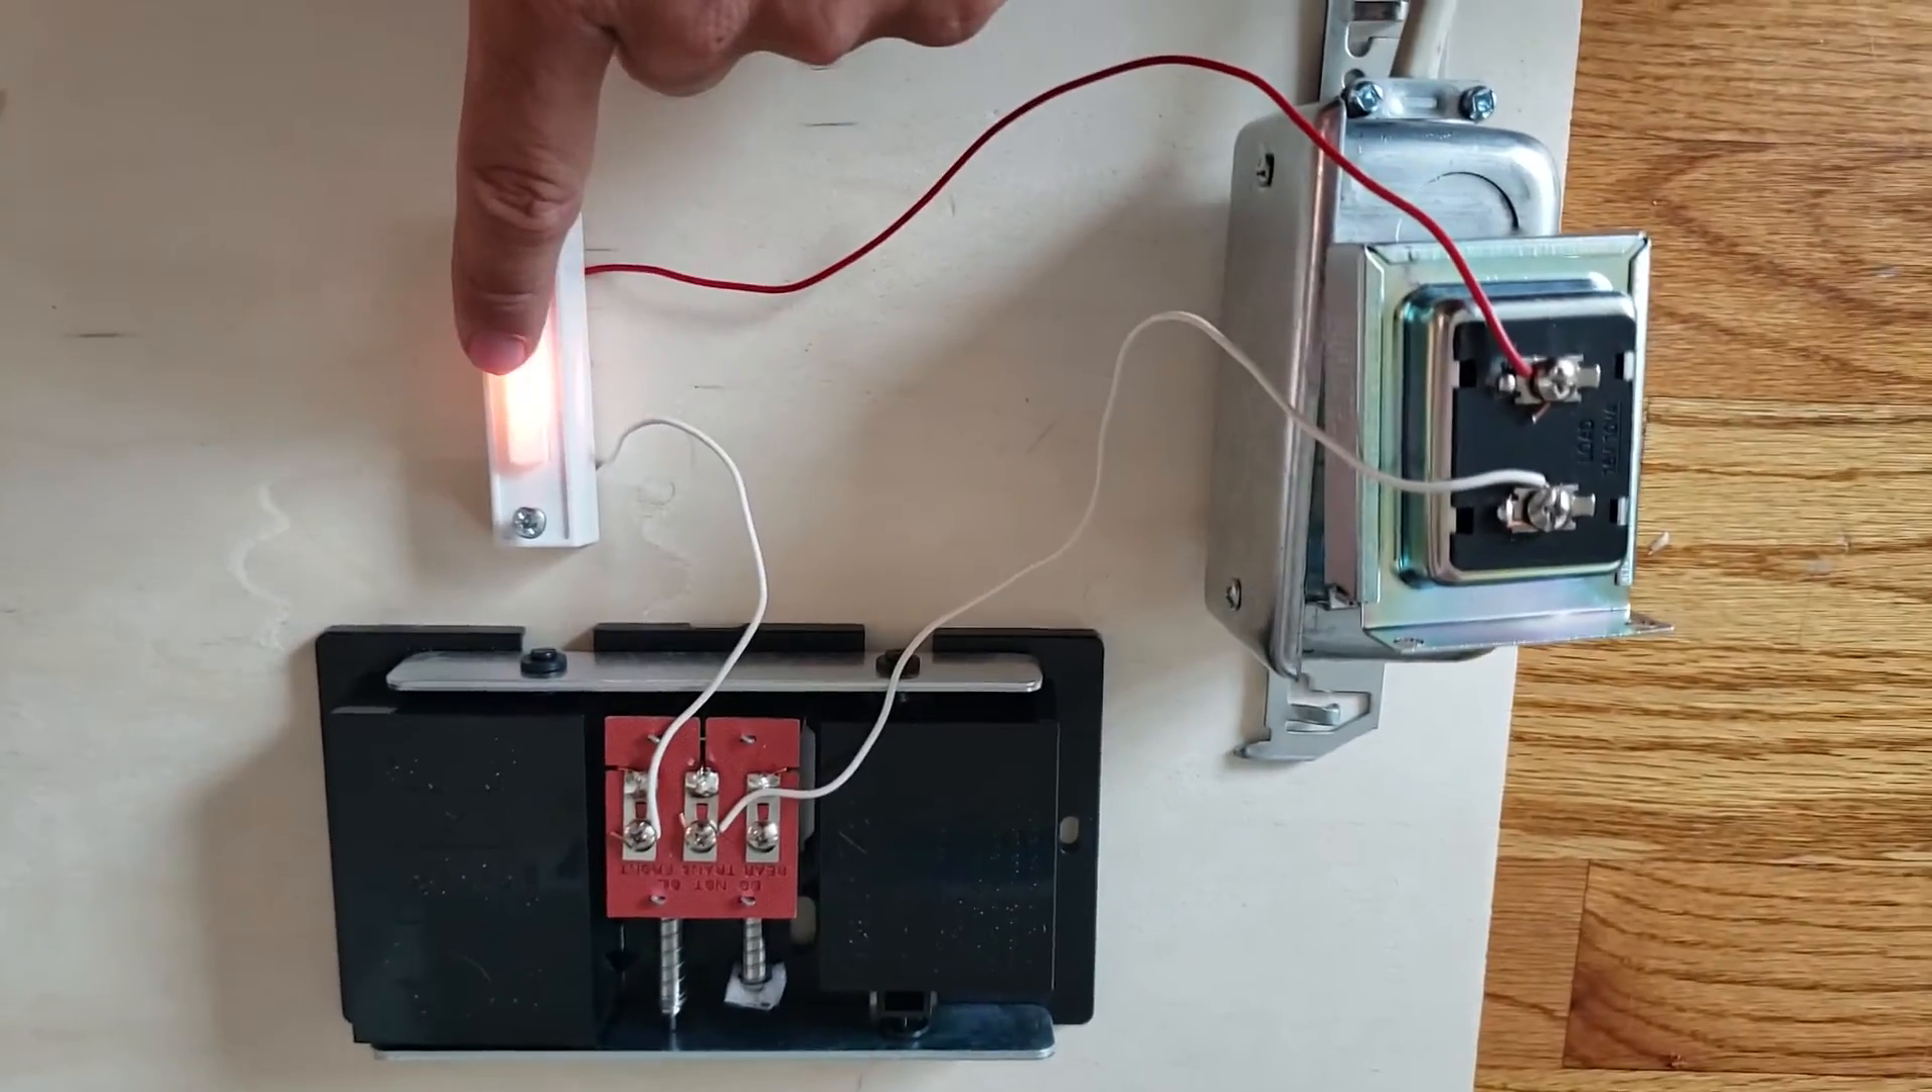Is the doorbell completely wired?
Yes.